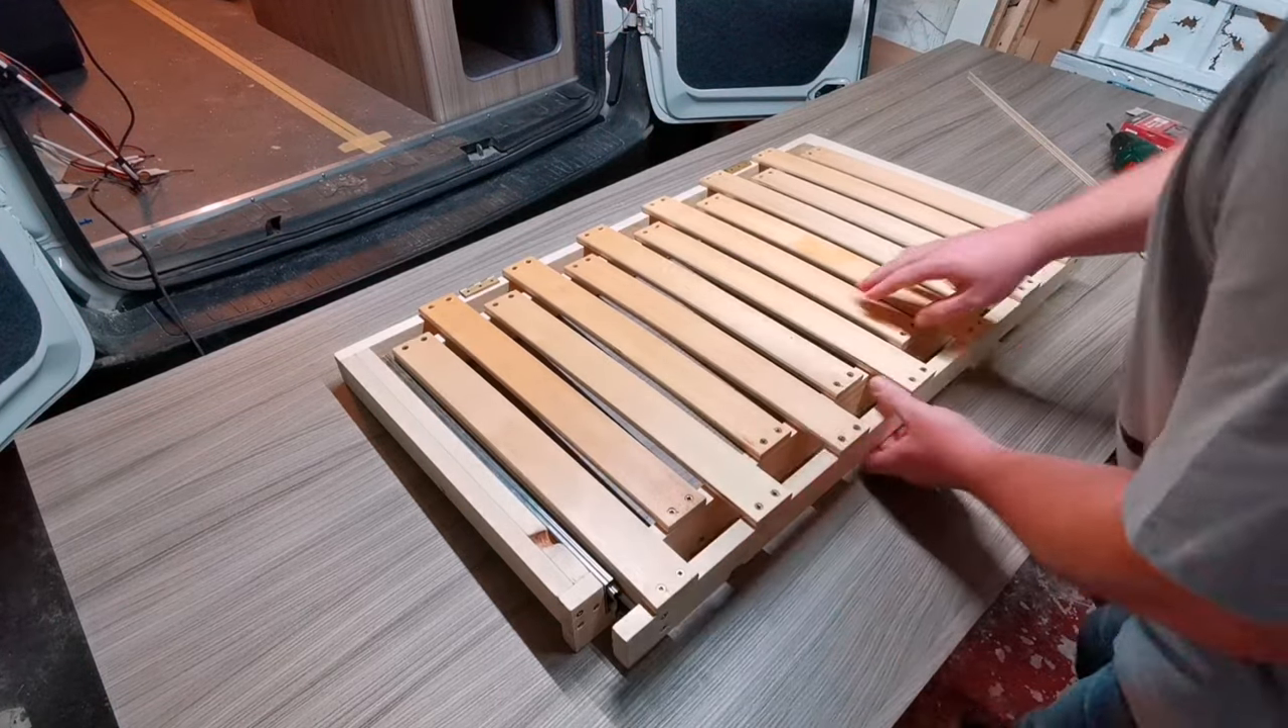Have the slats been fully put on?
Yes.